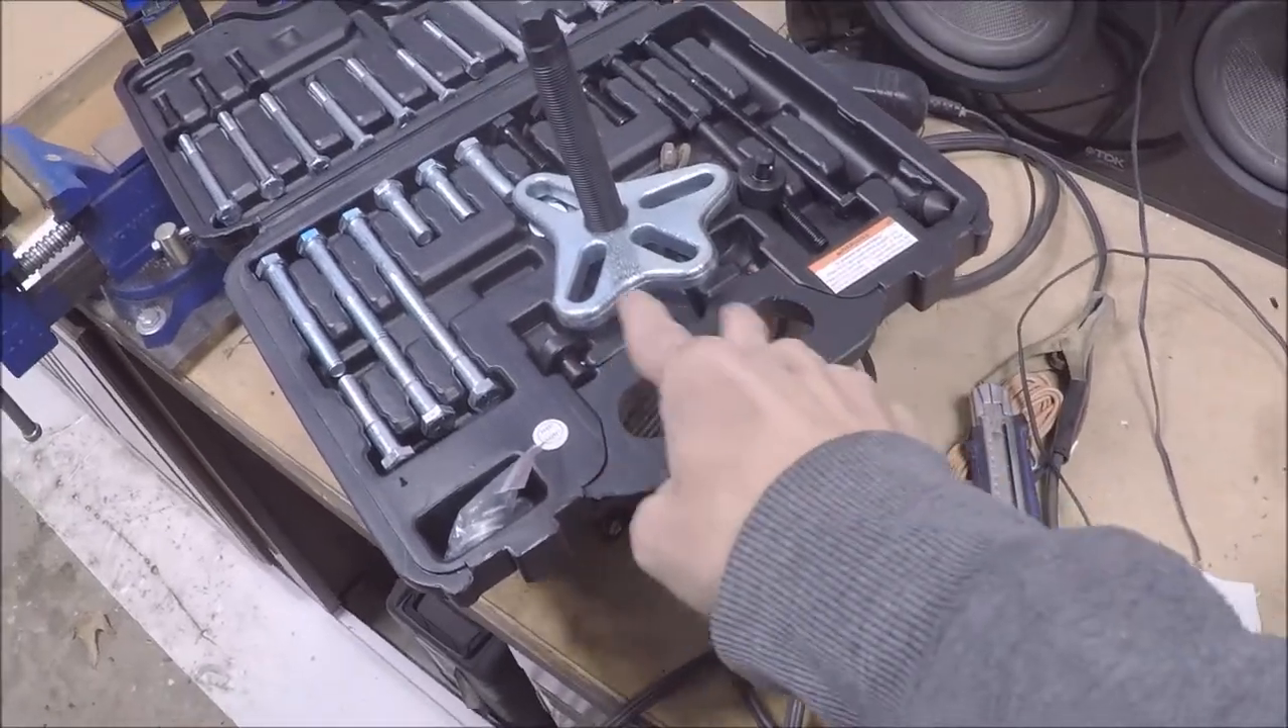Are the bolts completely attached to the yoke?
No.